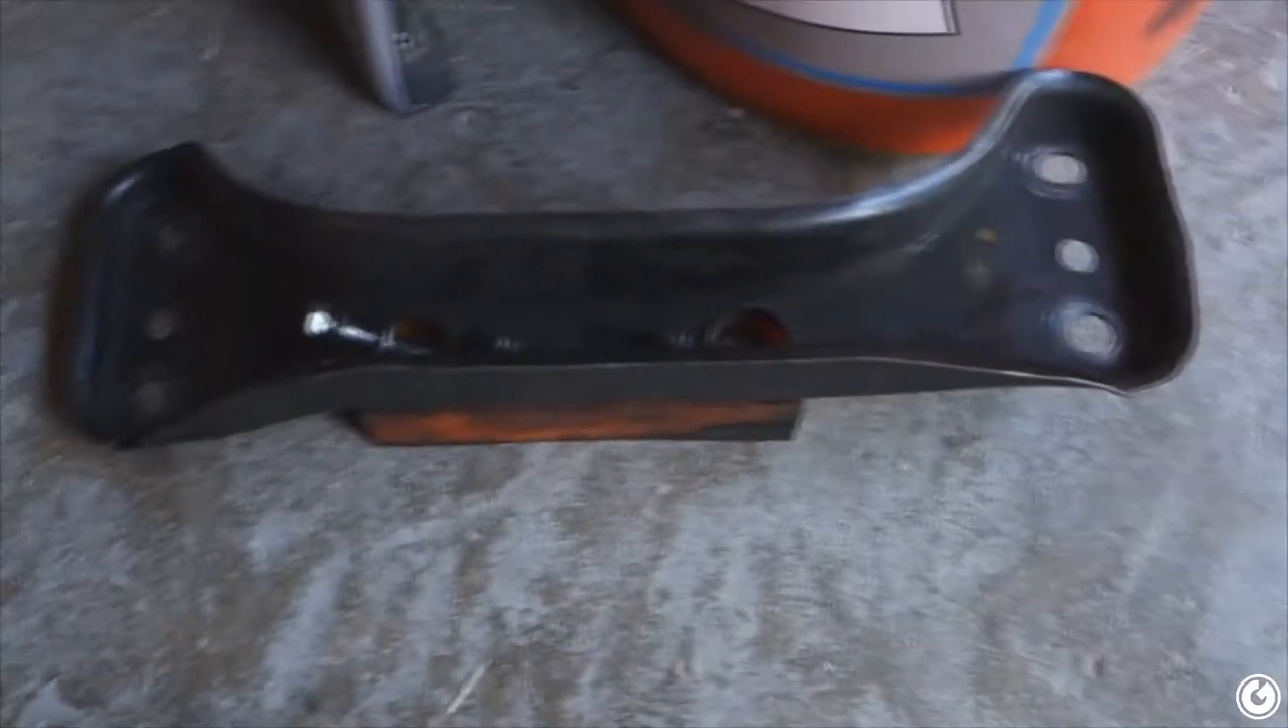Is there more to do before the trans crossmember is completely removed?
No.